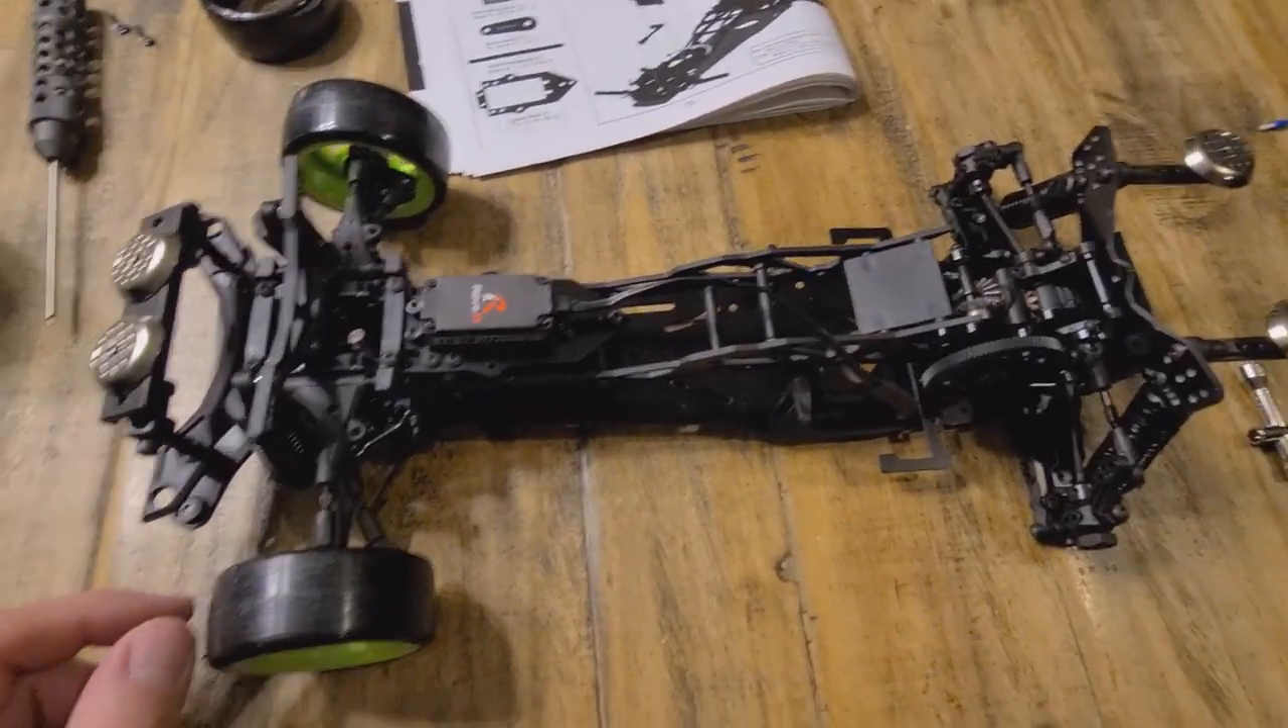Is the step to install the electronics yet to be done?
Yes.